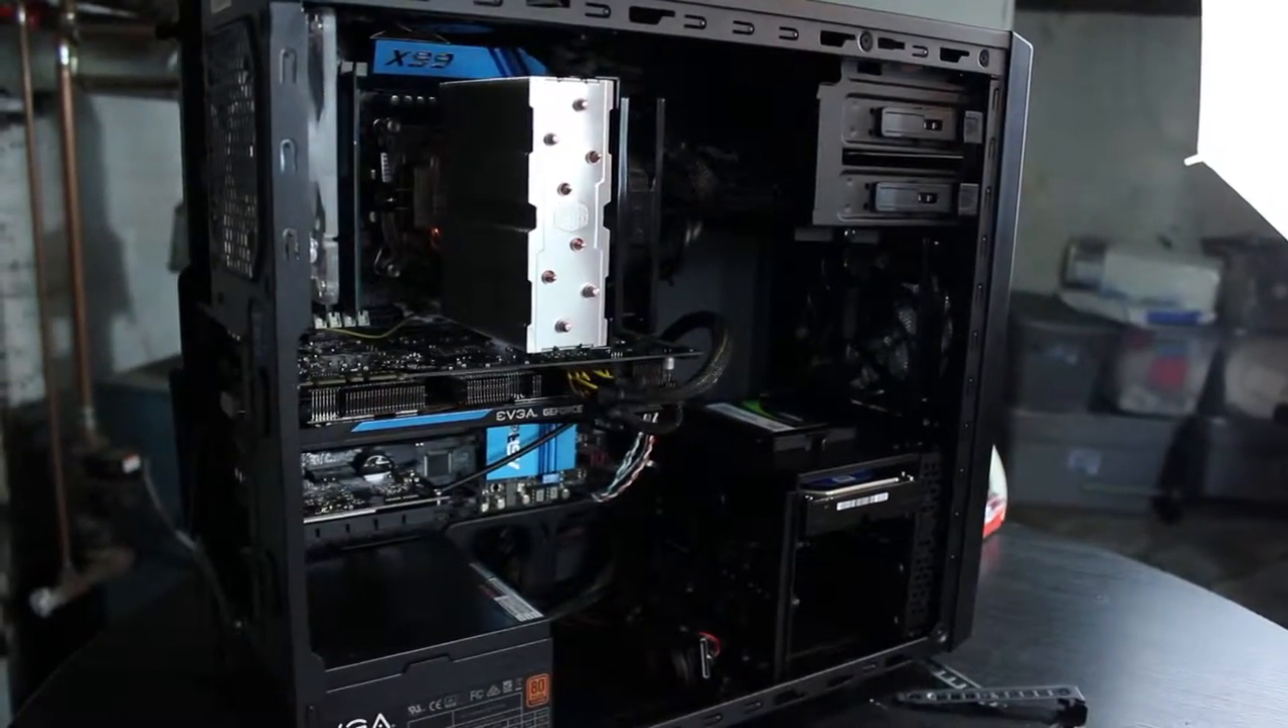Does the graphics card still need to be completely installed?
No.